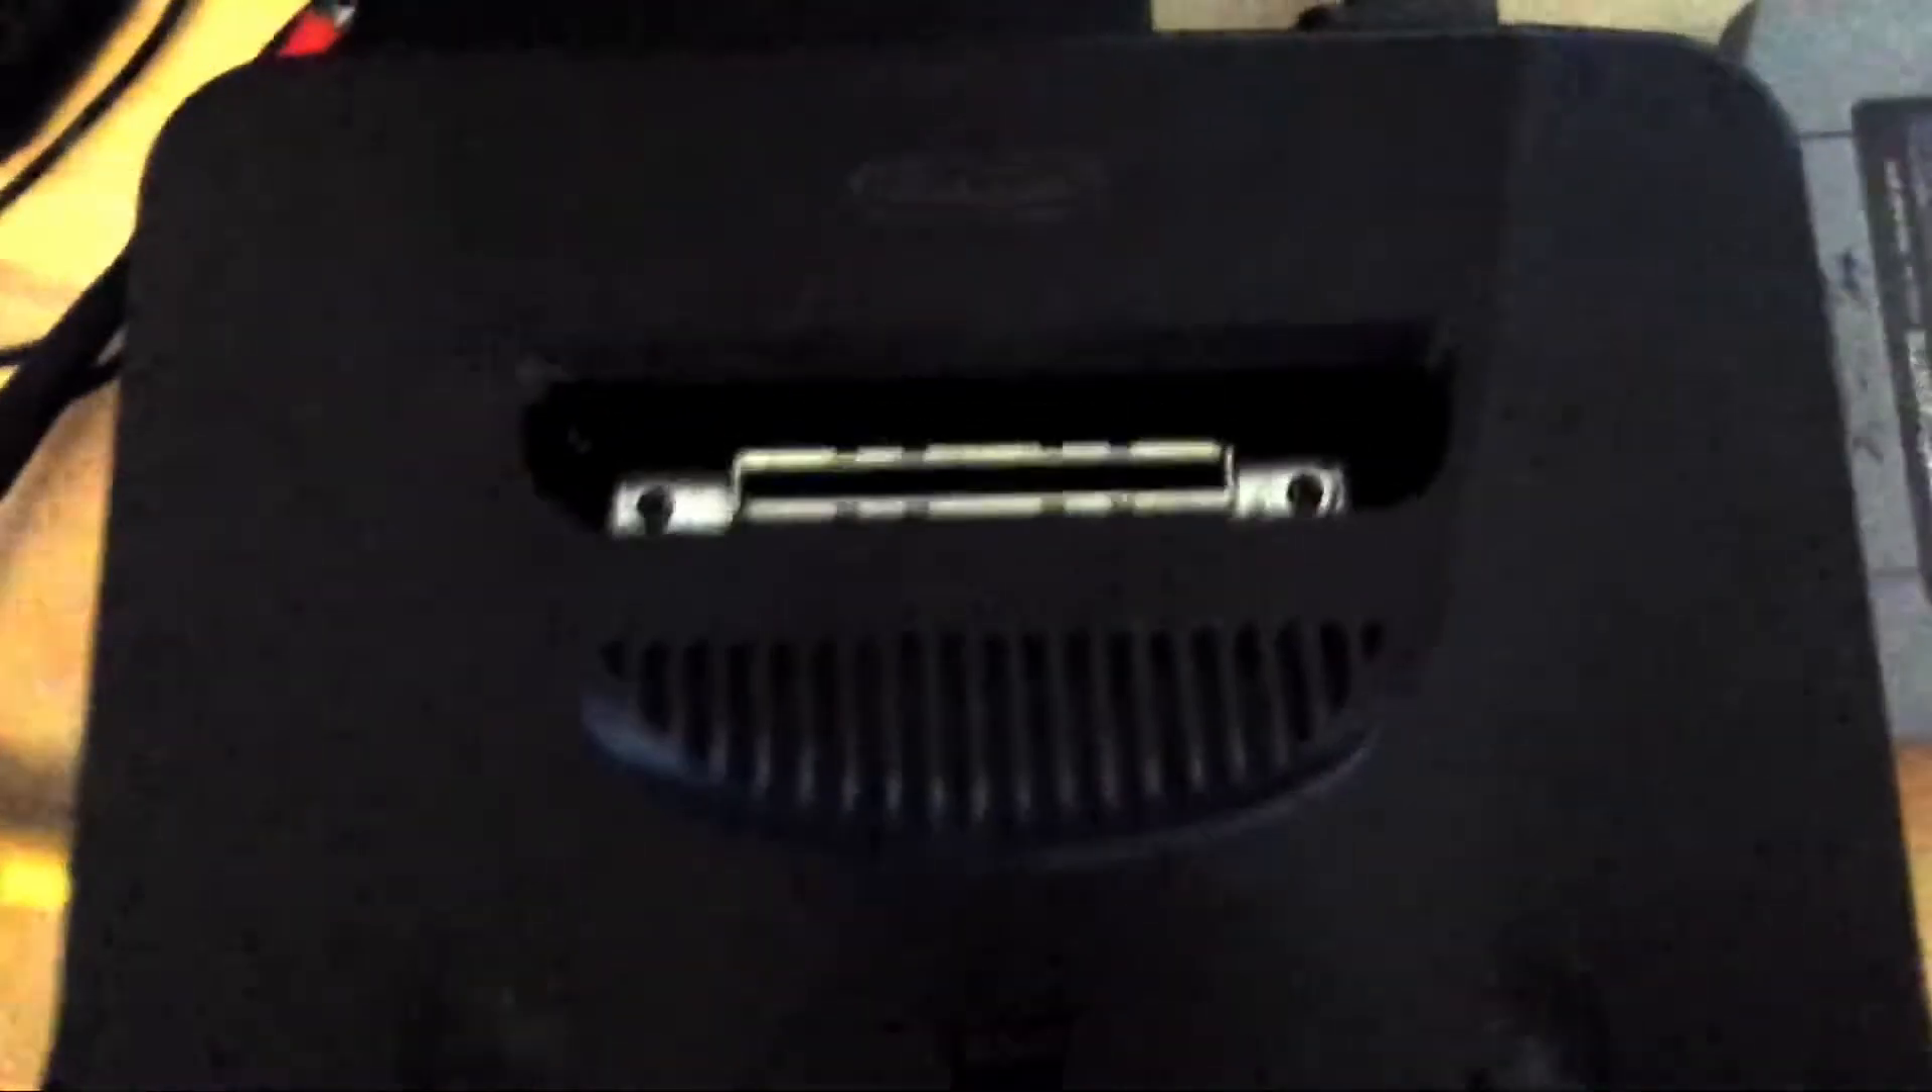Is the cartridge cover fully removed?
Yes.